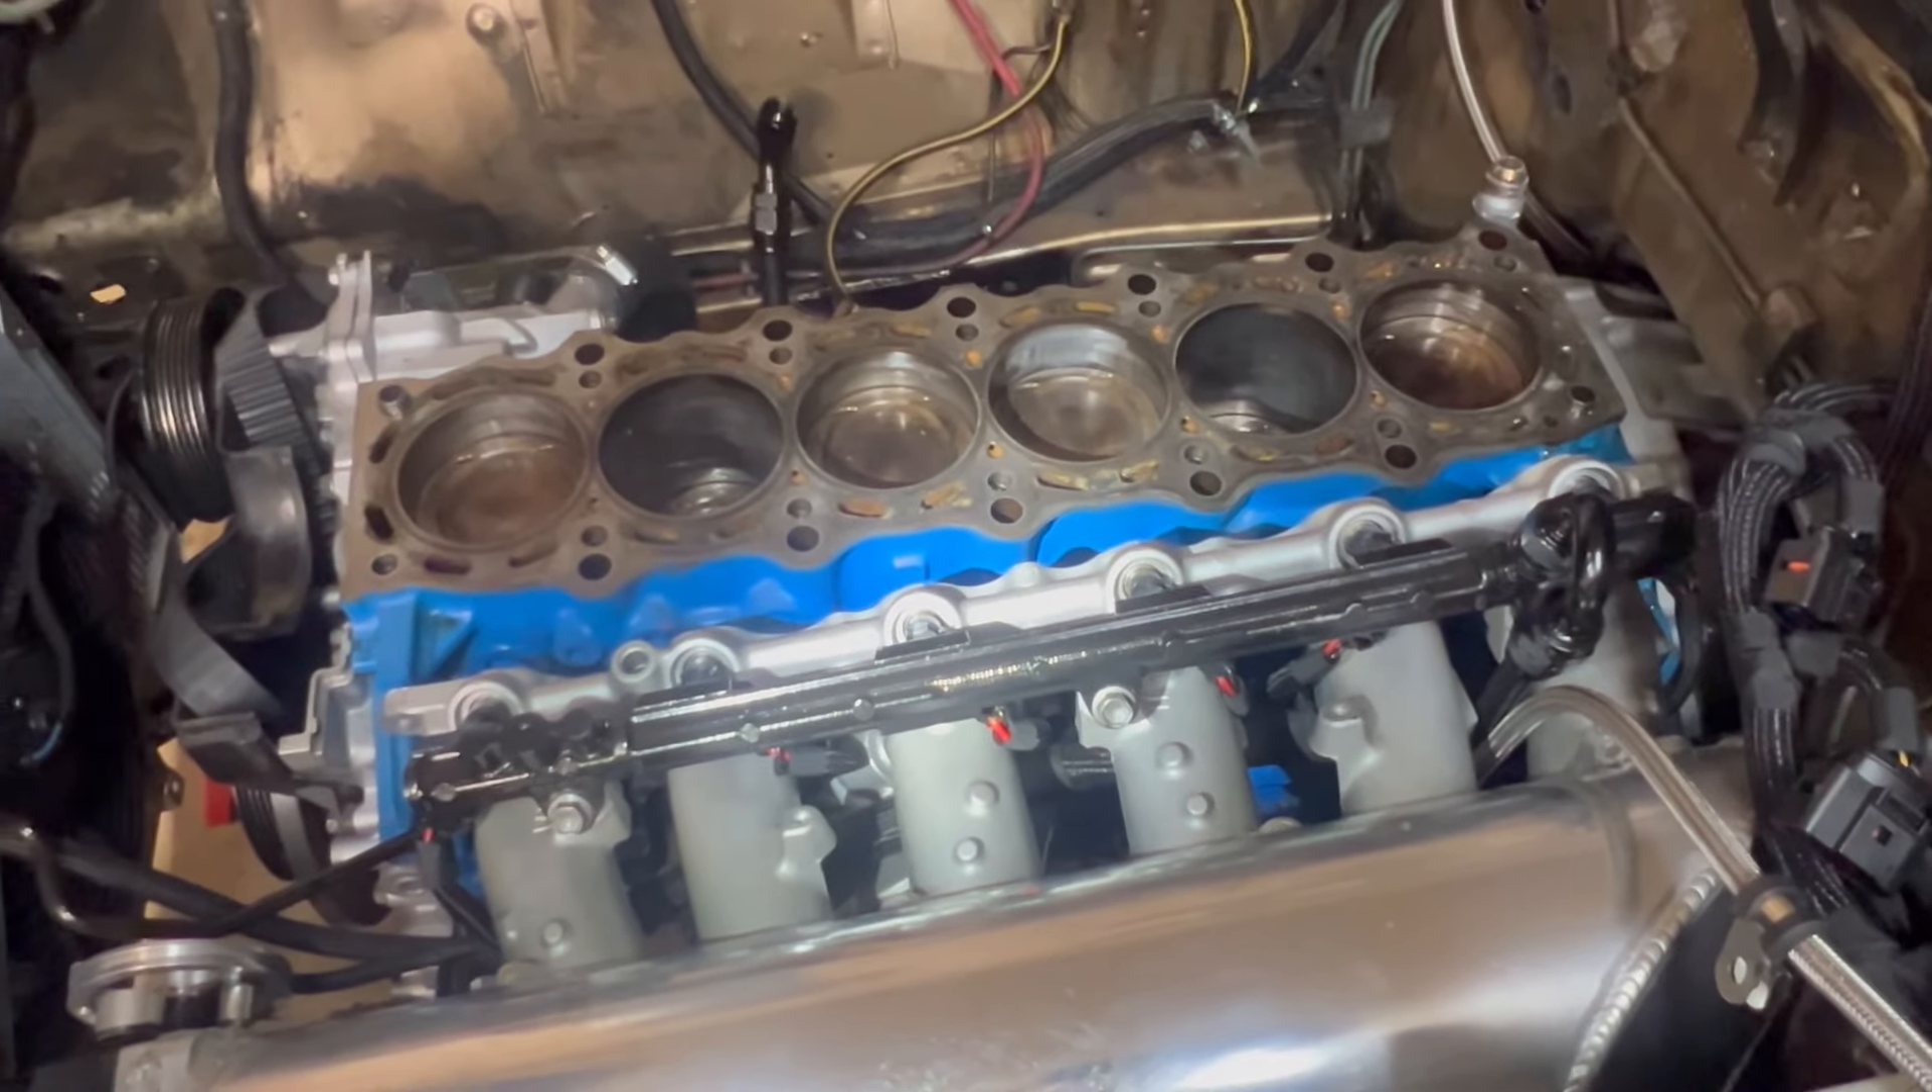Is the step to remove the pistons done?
No.